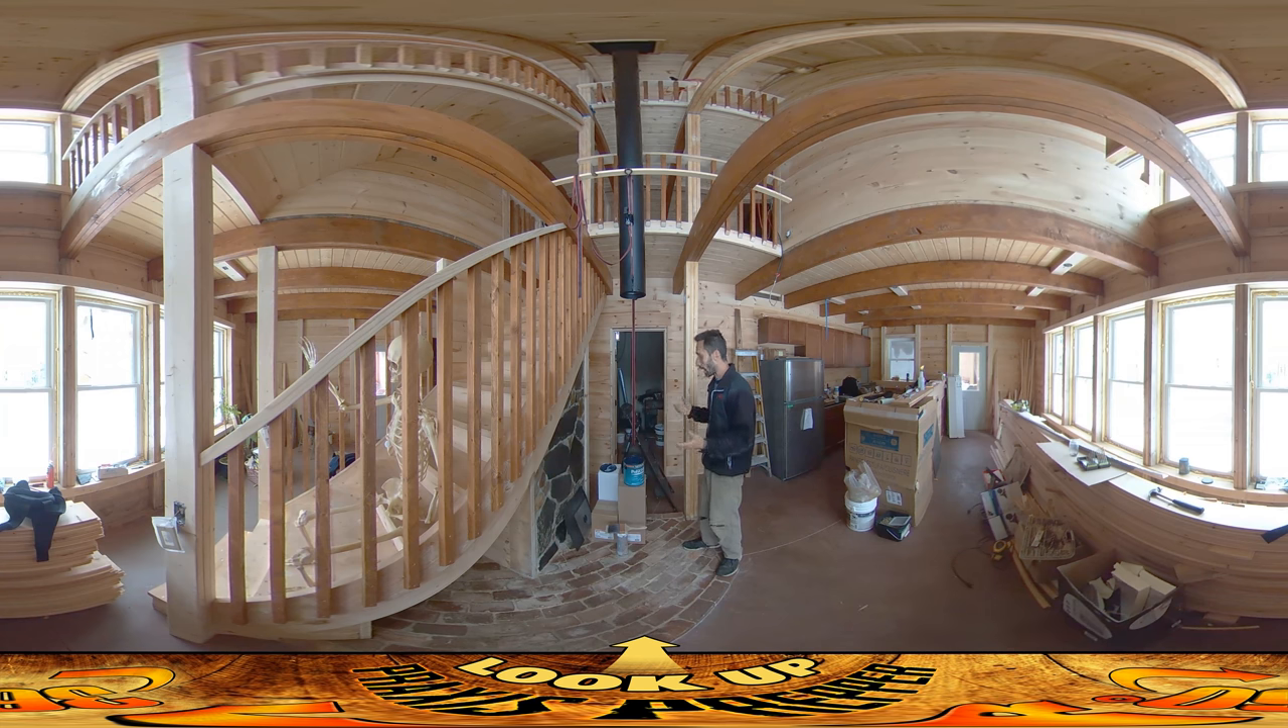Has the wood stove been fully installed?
No.